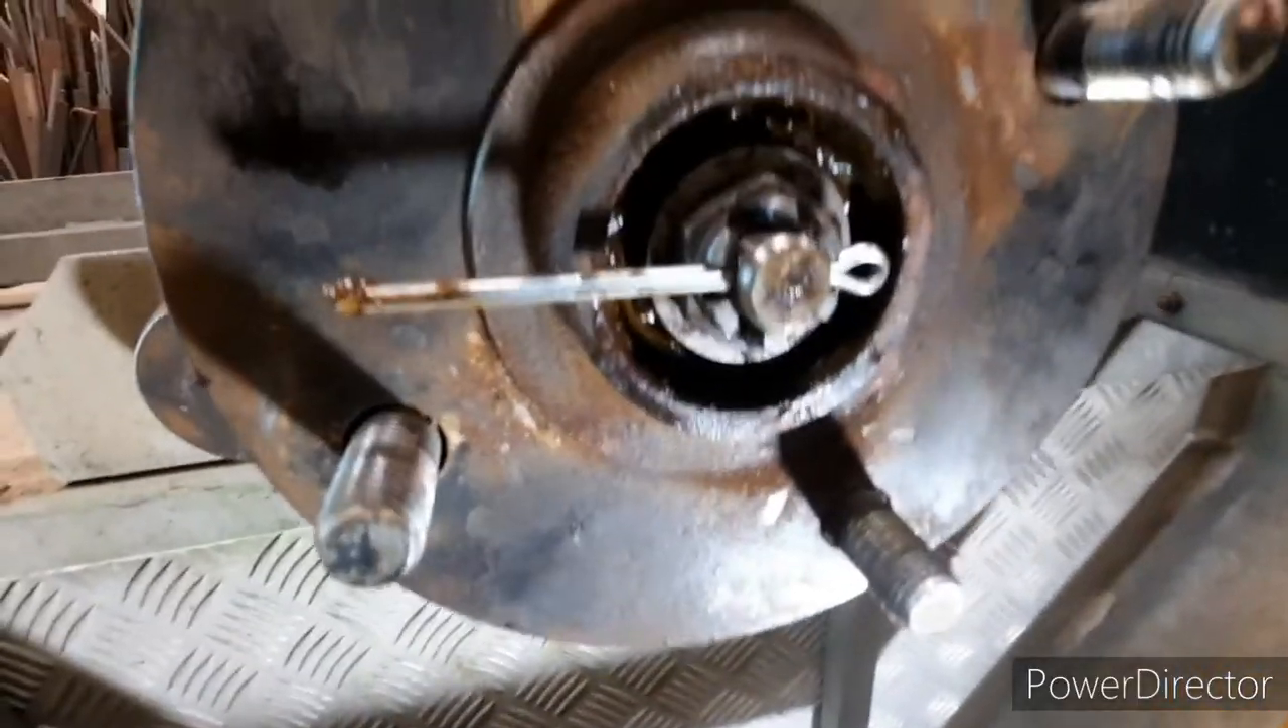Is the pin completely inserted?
Yes.